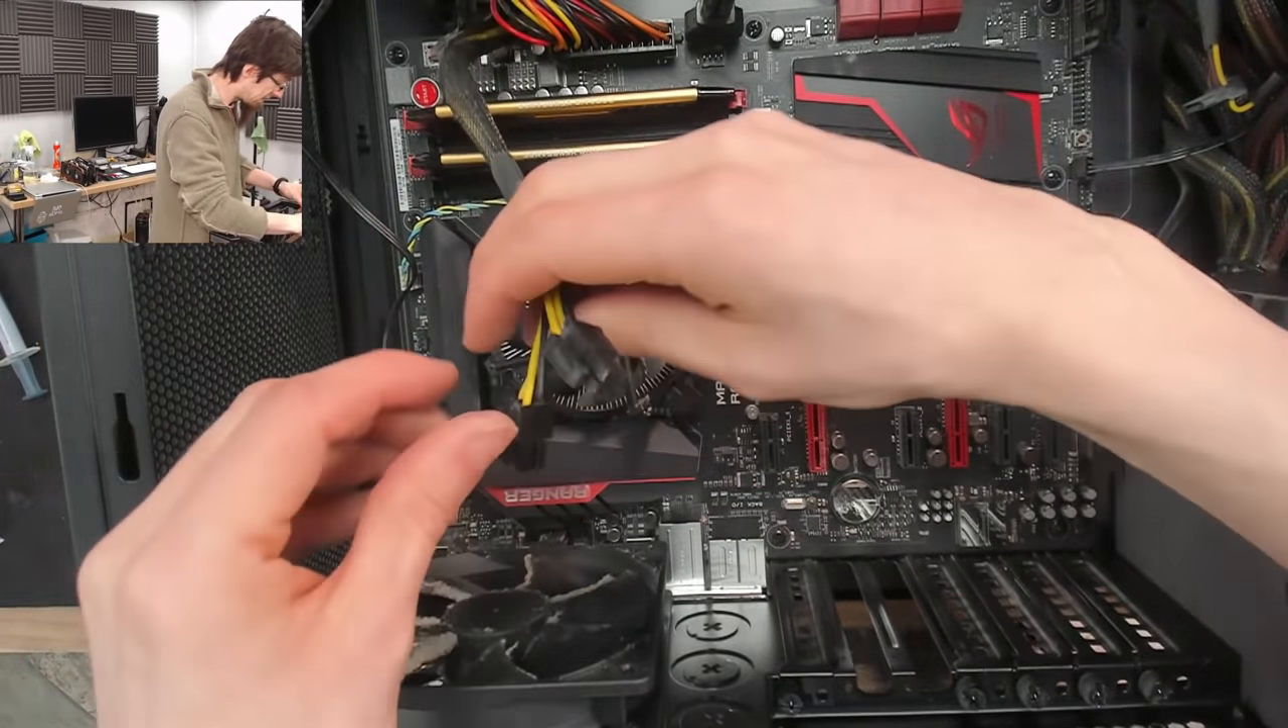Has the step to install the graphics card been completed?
No.